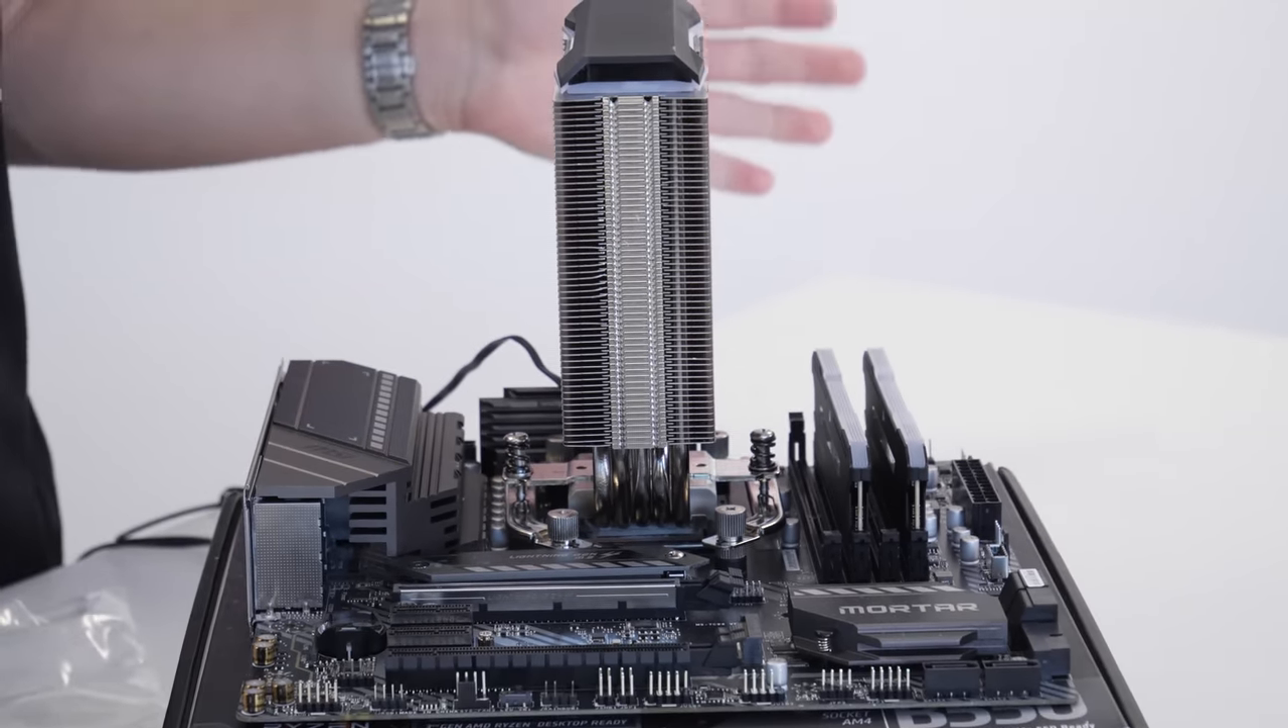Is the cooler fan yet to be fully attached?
Yes.